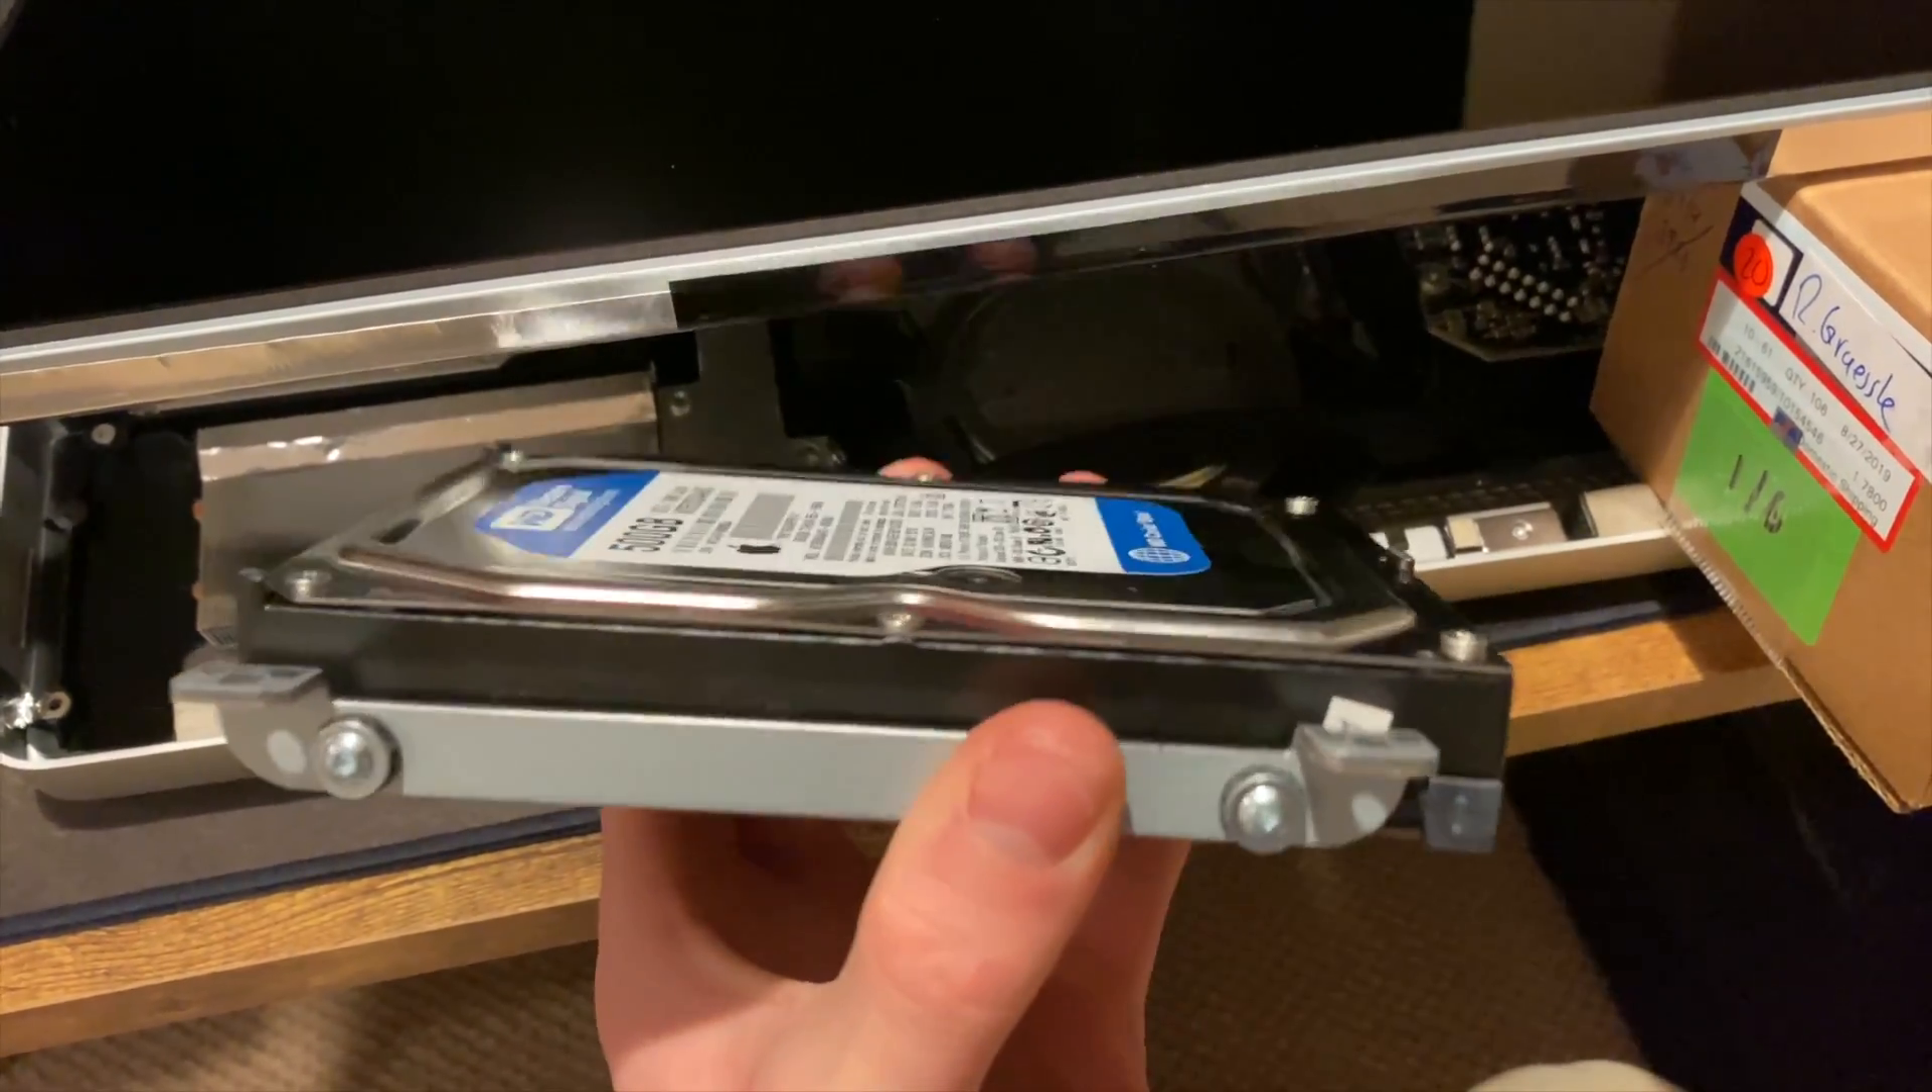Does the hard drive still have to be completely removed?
No.